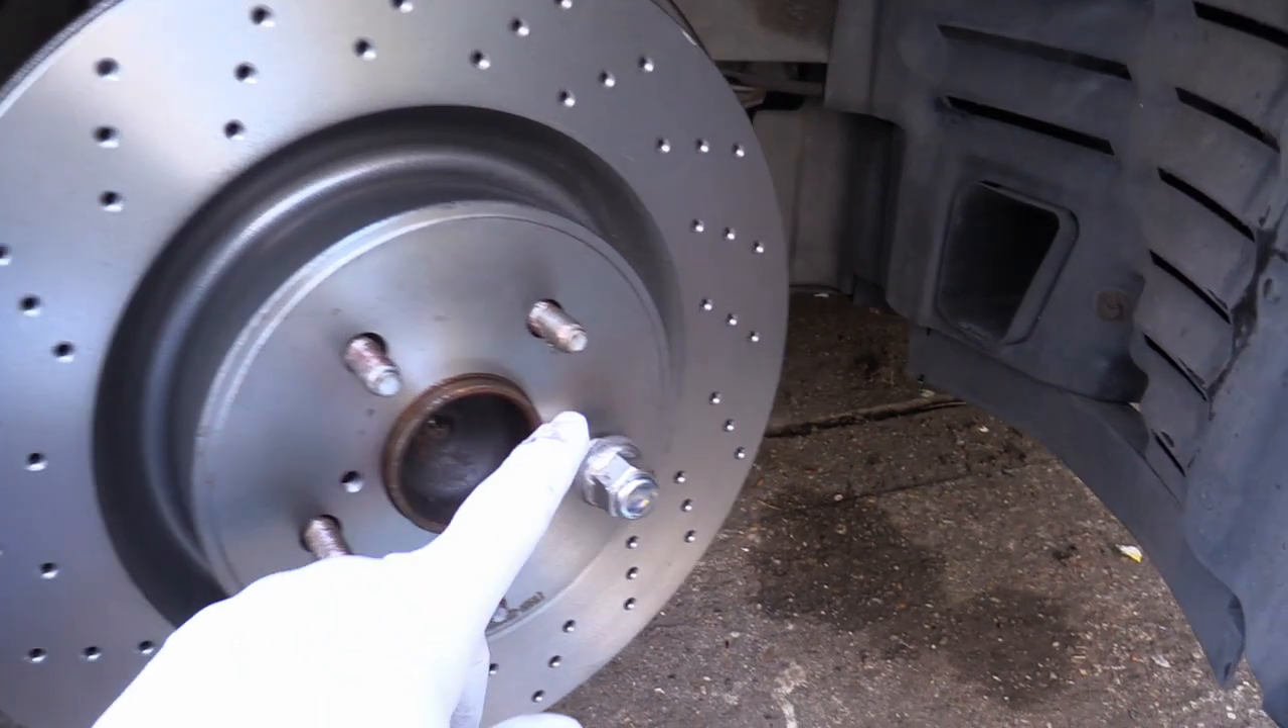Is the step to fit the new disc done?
Yes.